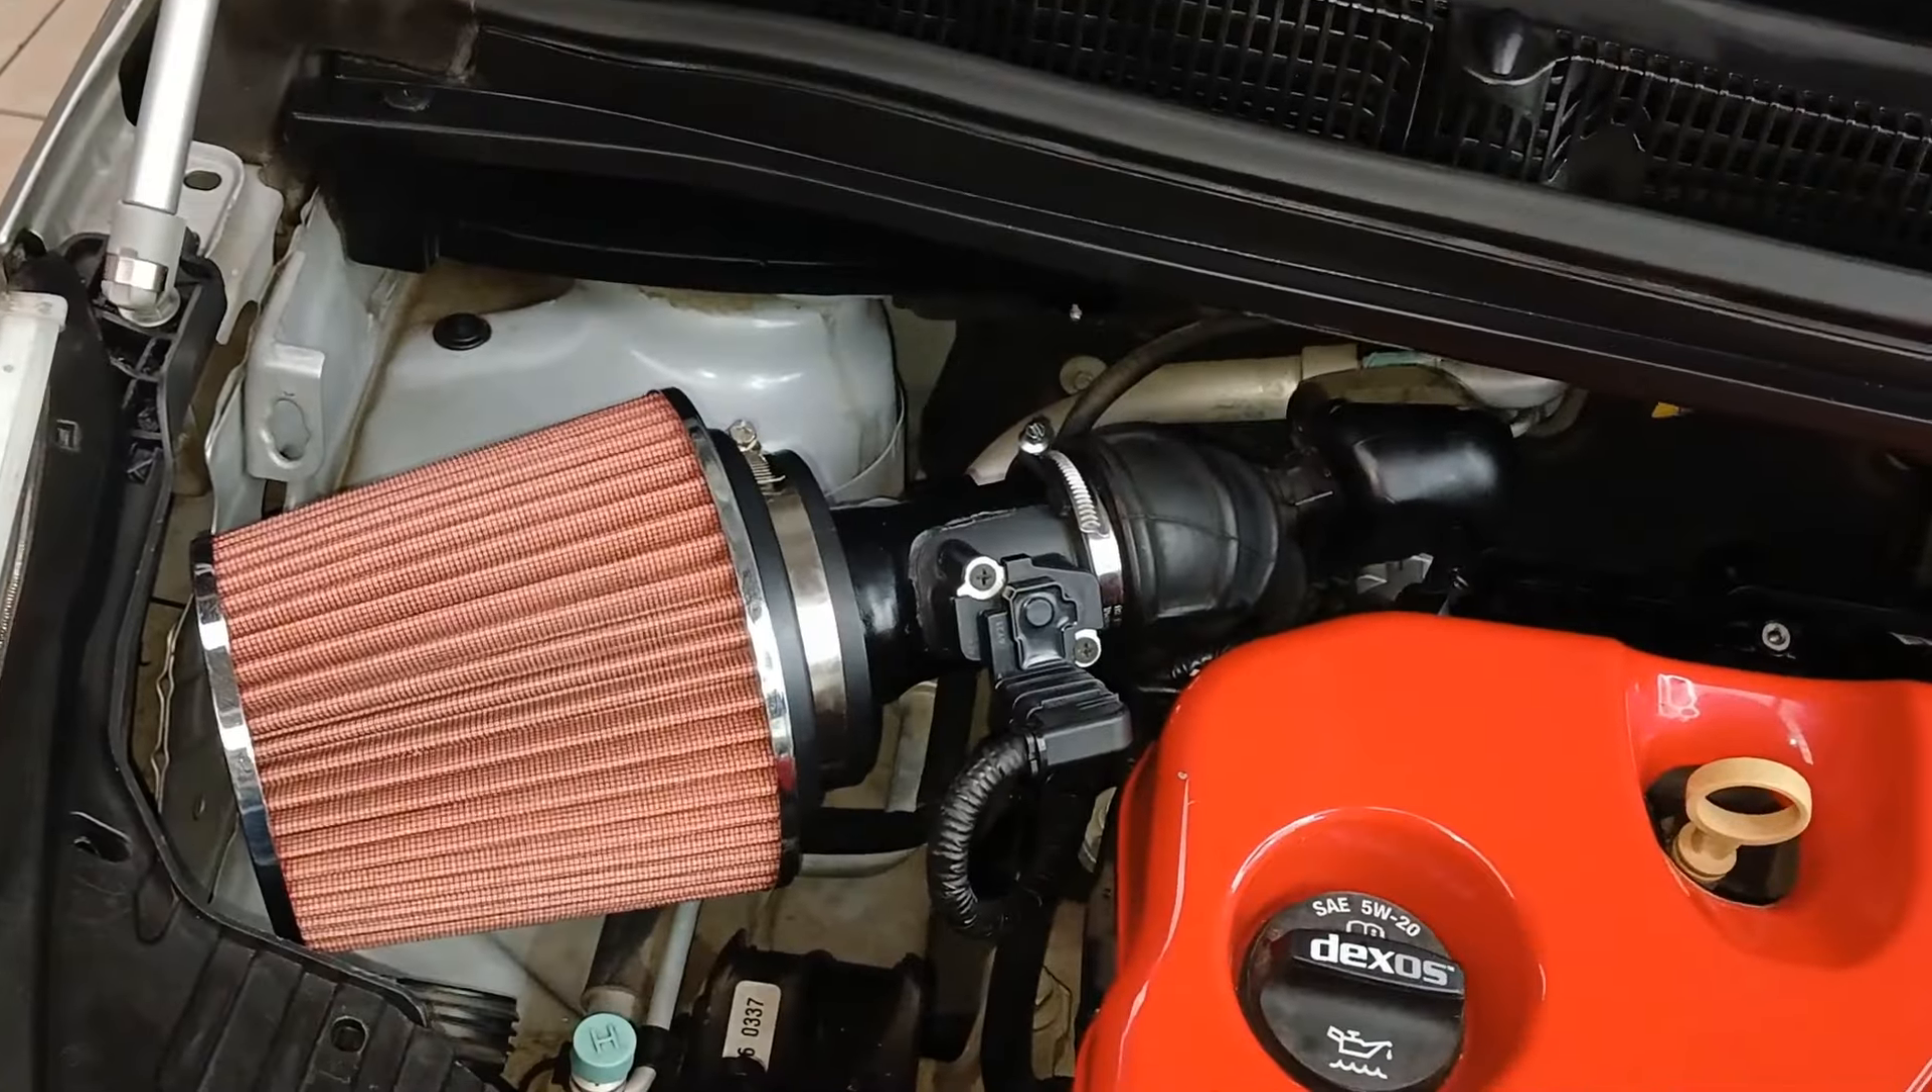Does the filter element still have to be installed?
No.